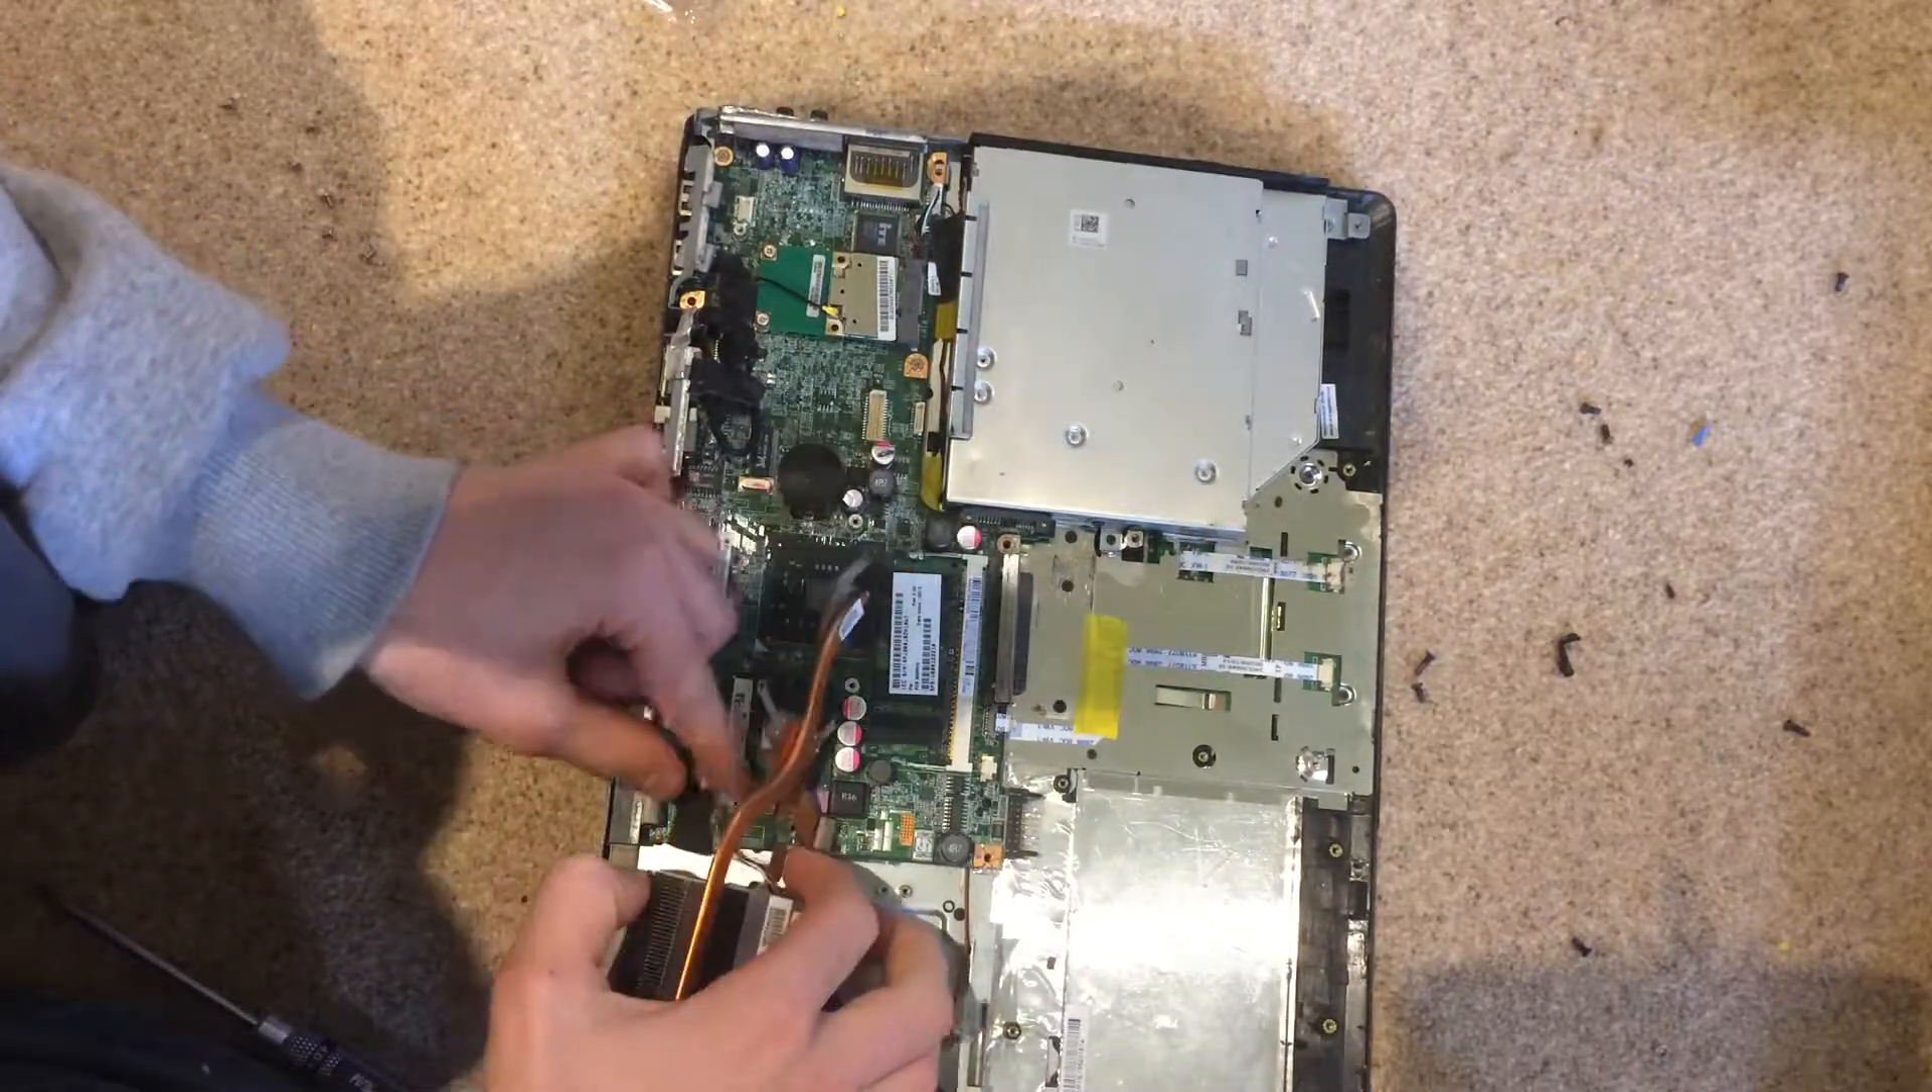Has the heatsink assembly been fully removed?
No.